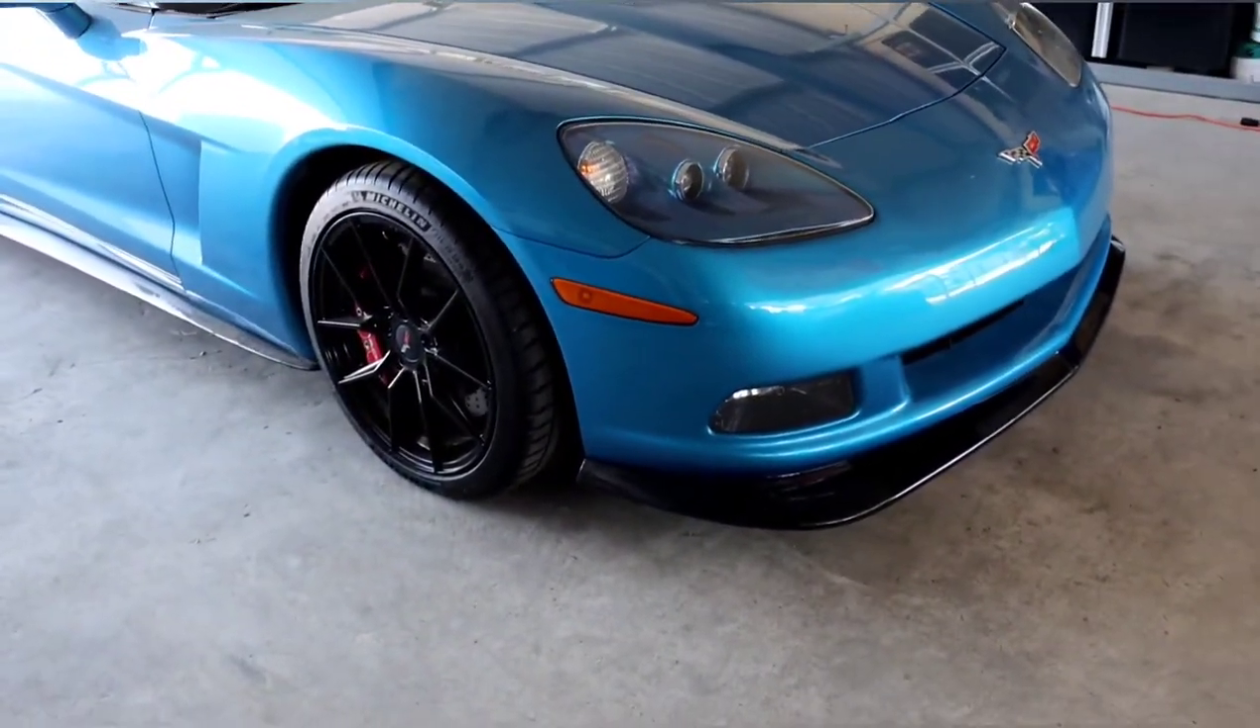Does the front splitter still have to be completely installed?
No.